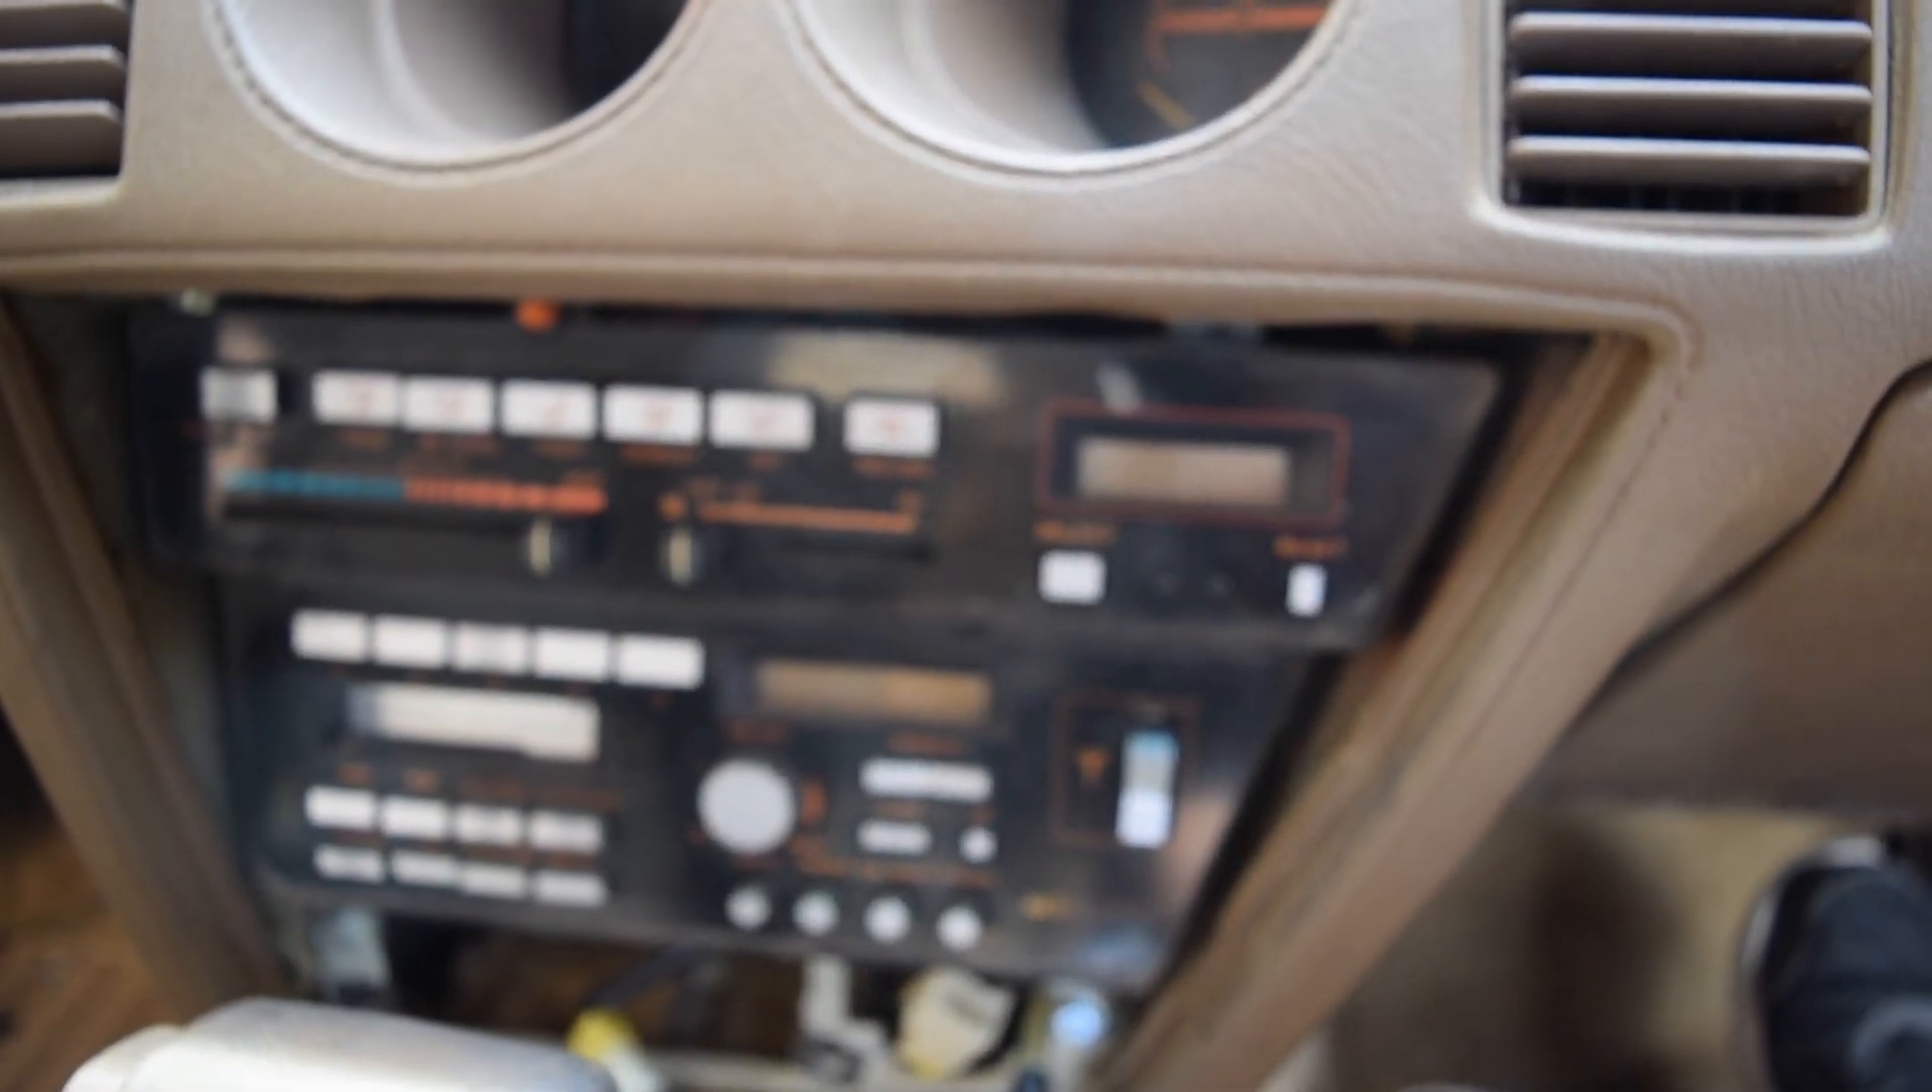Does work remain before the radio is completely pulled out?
Yes.